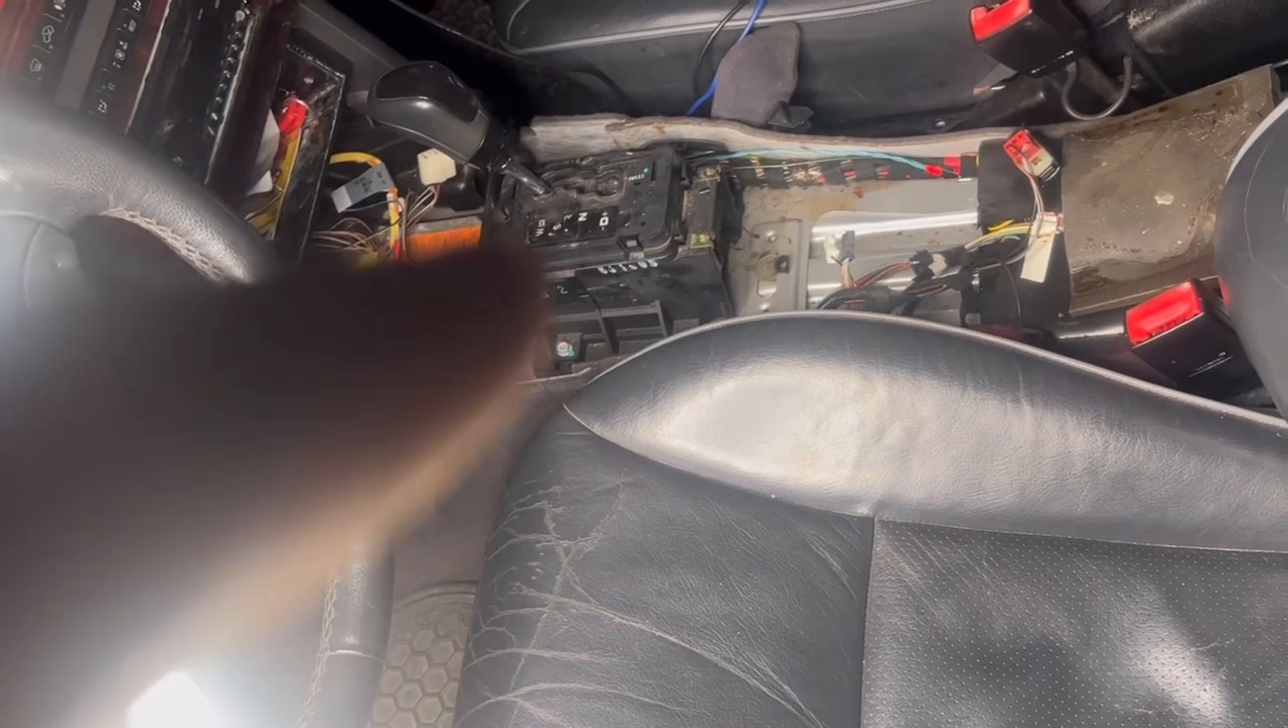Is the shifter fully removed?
No.